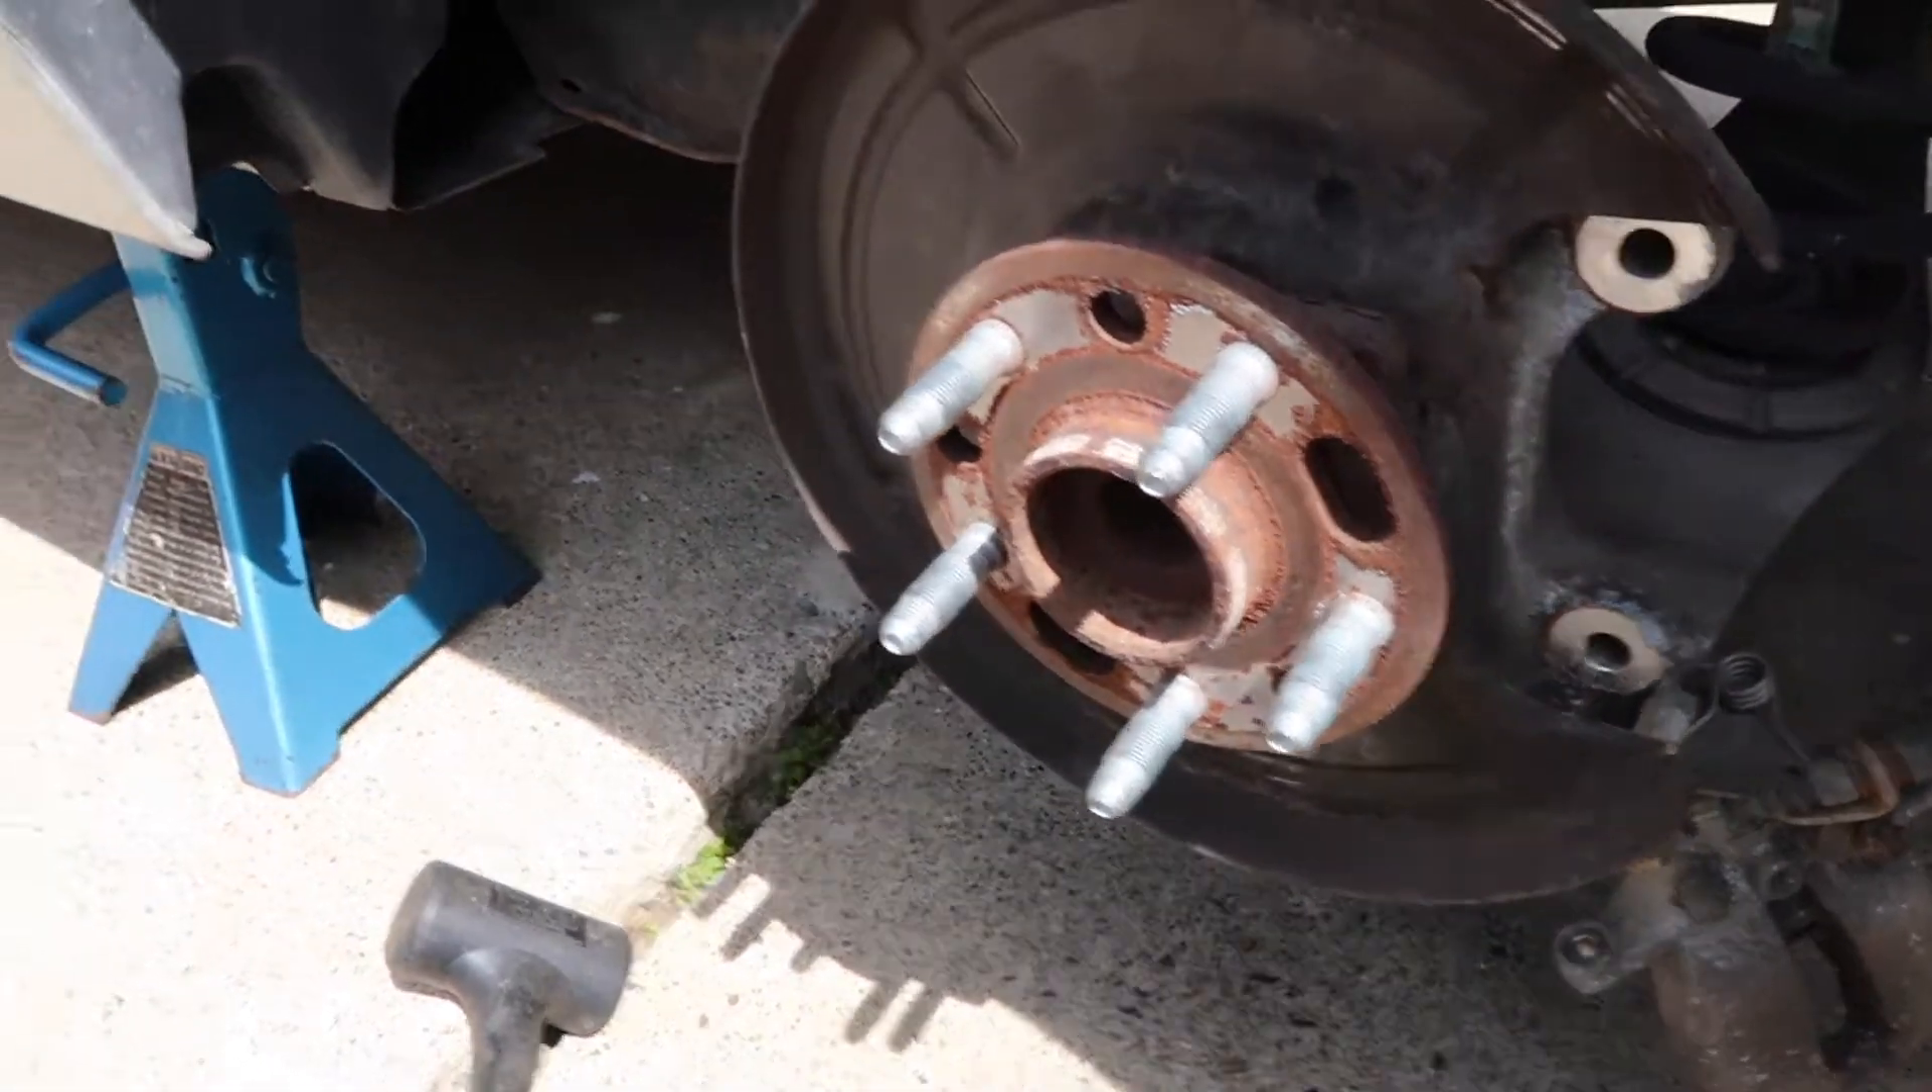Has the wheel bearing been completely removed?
No.